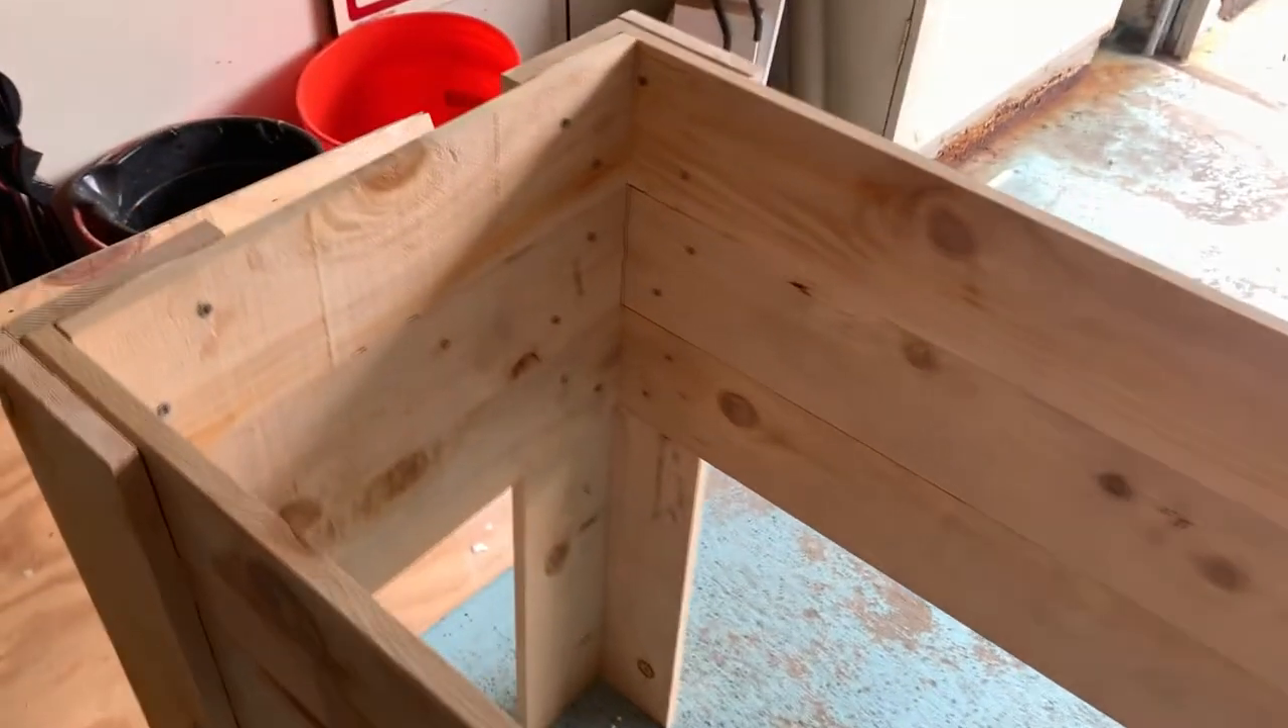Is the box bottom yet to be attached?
Yes.